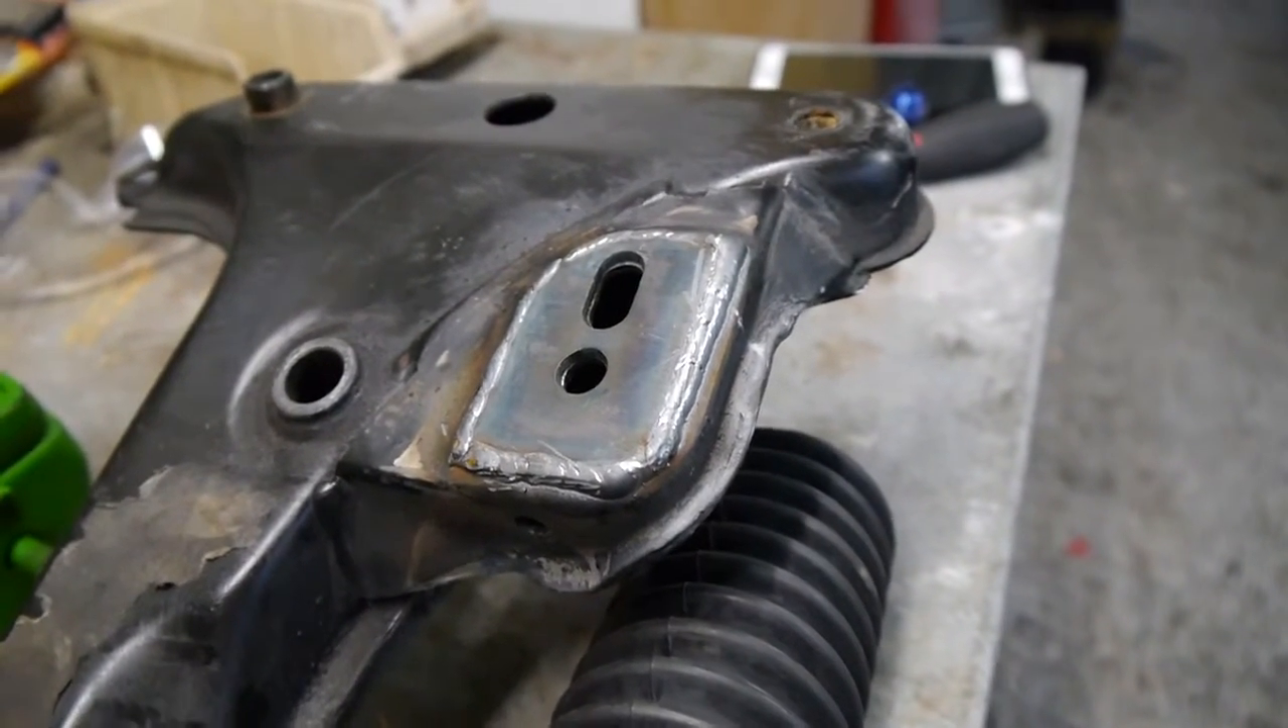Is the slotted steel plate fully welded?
Yes.